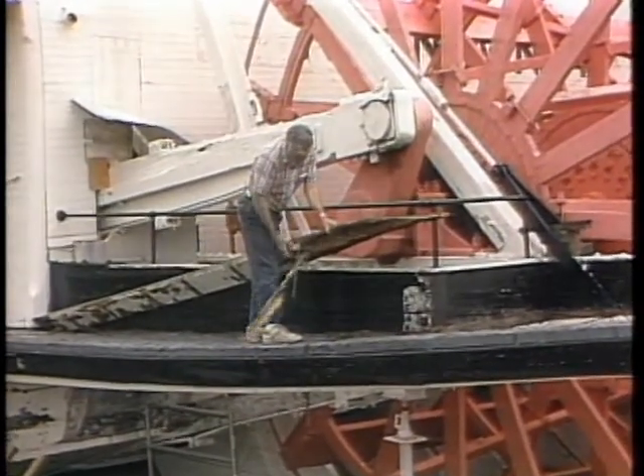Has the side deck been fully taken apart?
No.